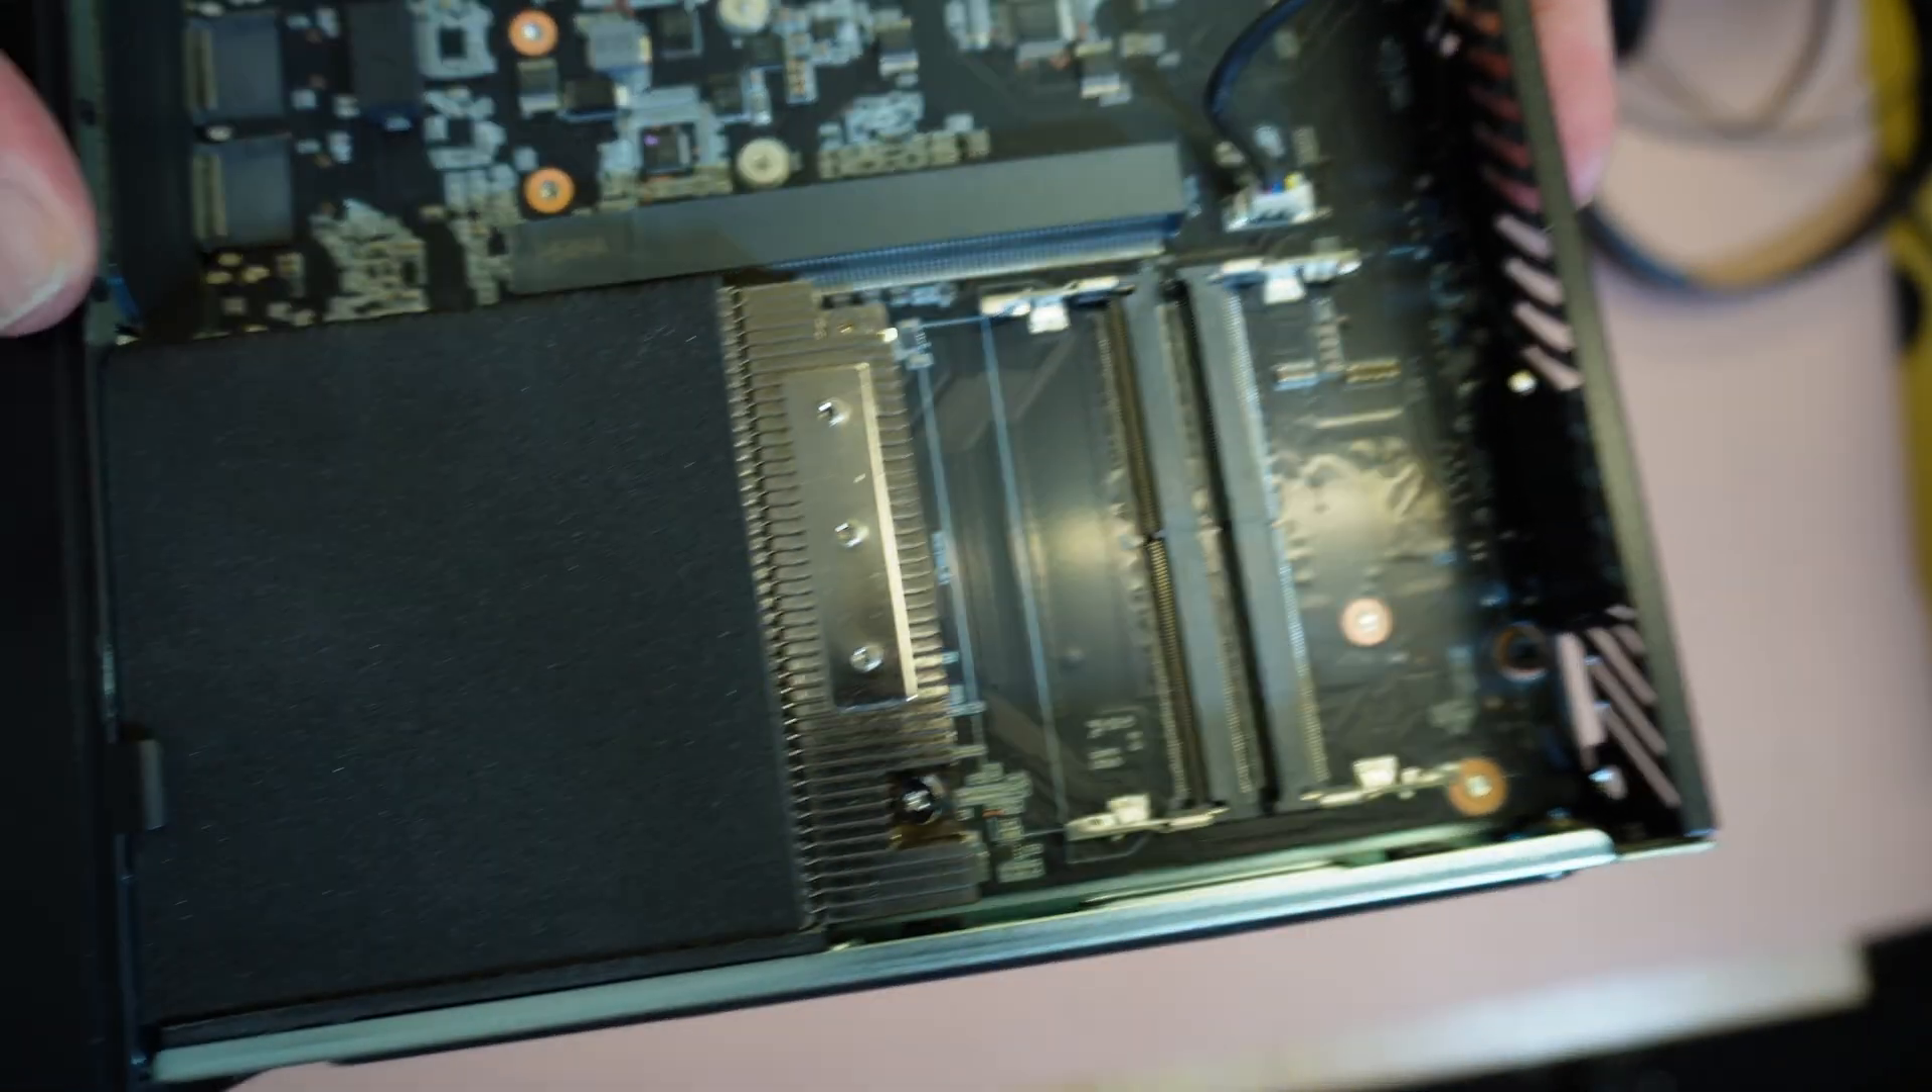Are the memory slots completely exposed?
Yes.